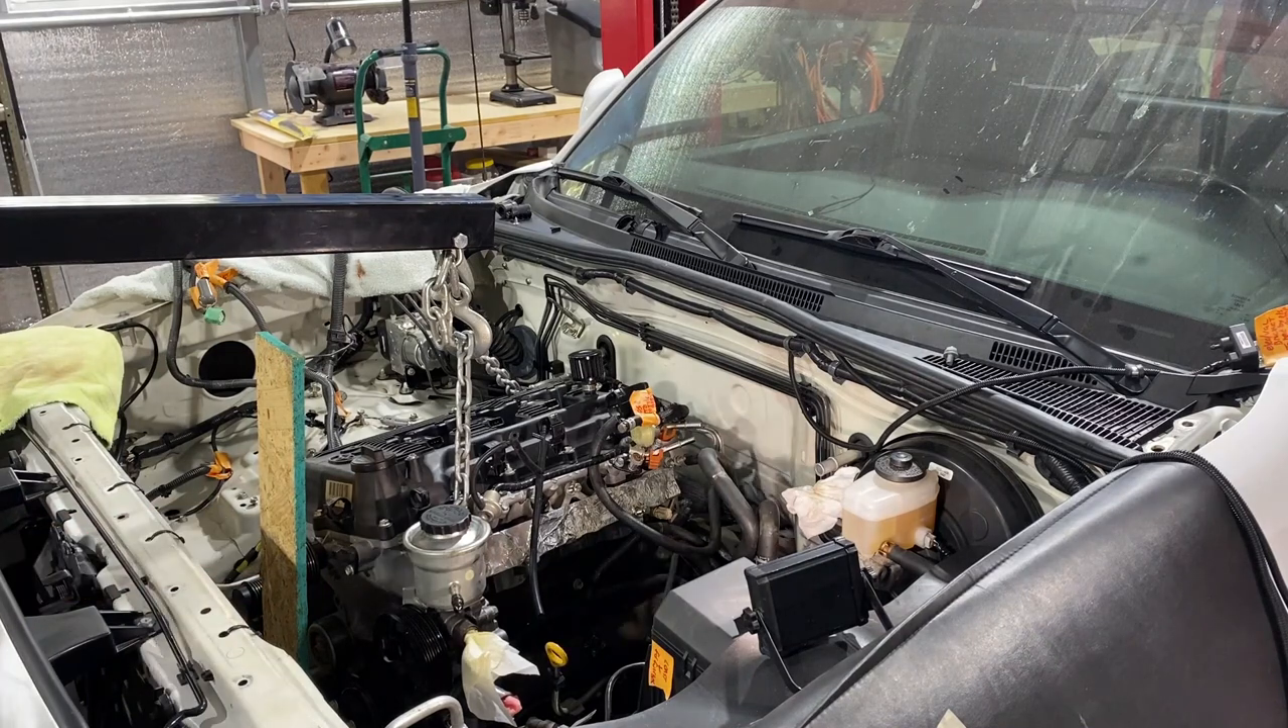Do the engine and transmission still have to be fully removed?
Yes.